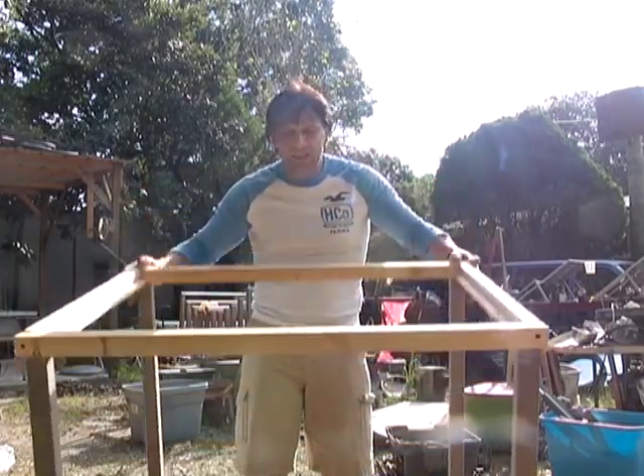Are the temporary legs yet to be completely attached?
No.